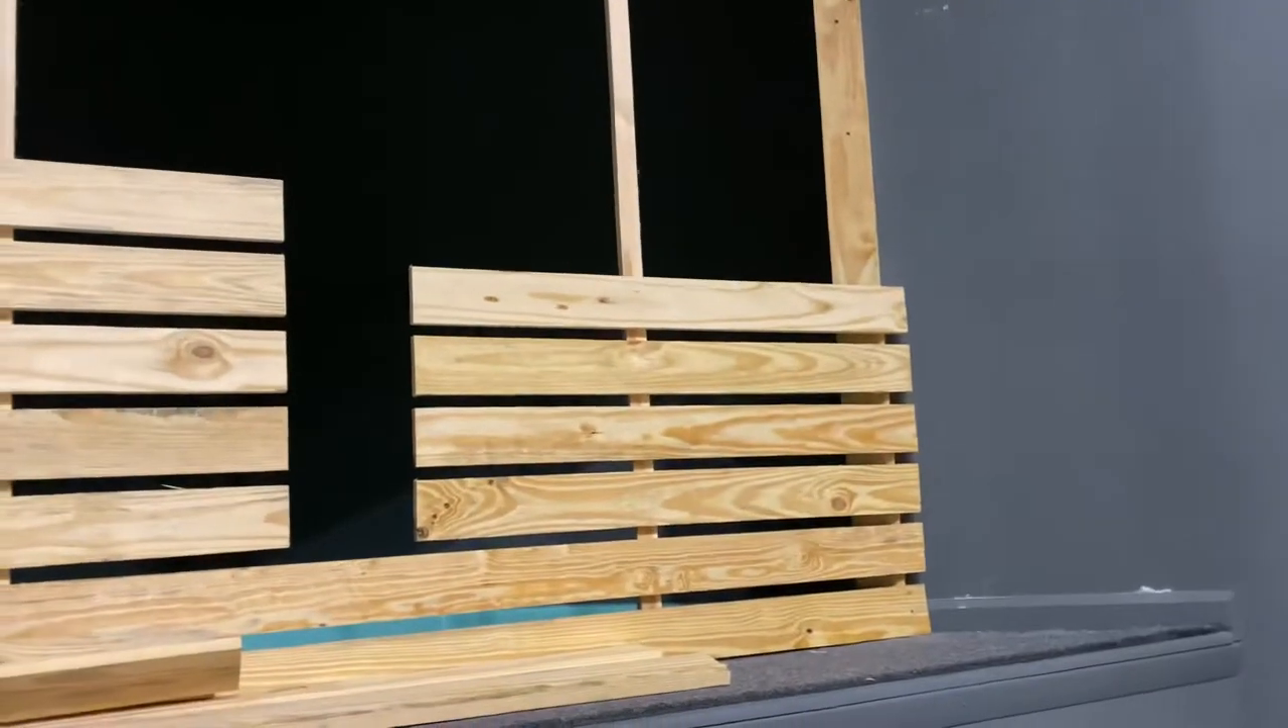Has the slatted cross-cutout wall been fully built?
No.